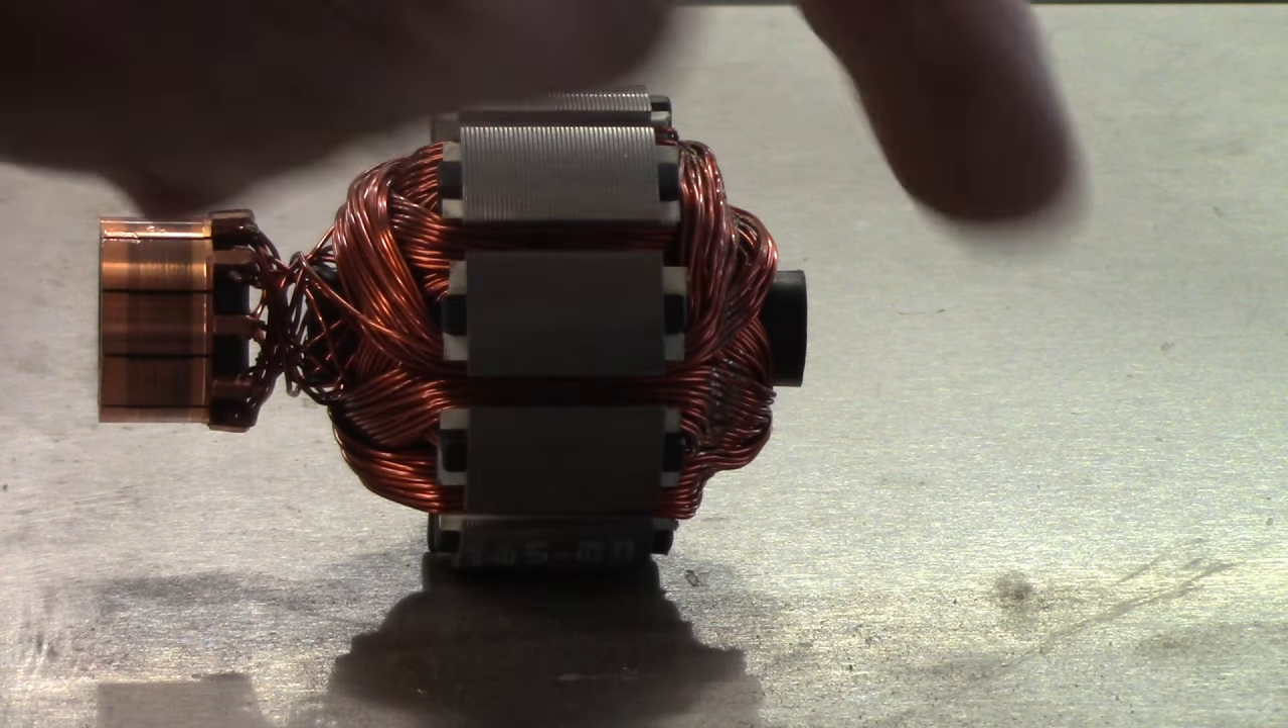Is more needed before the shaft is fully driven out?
No.